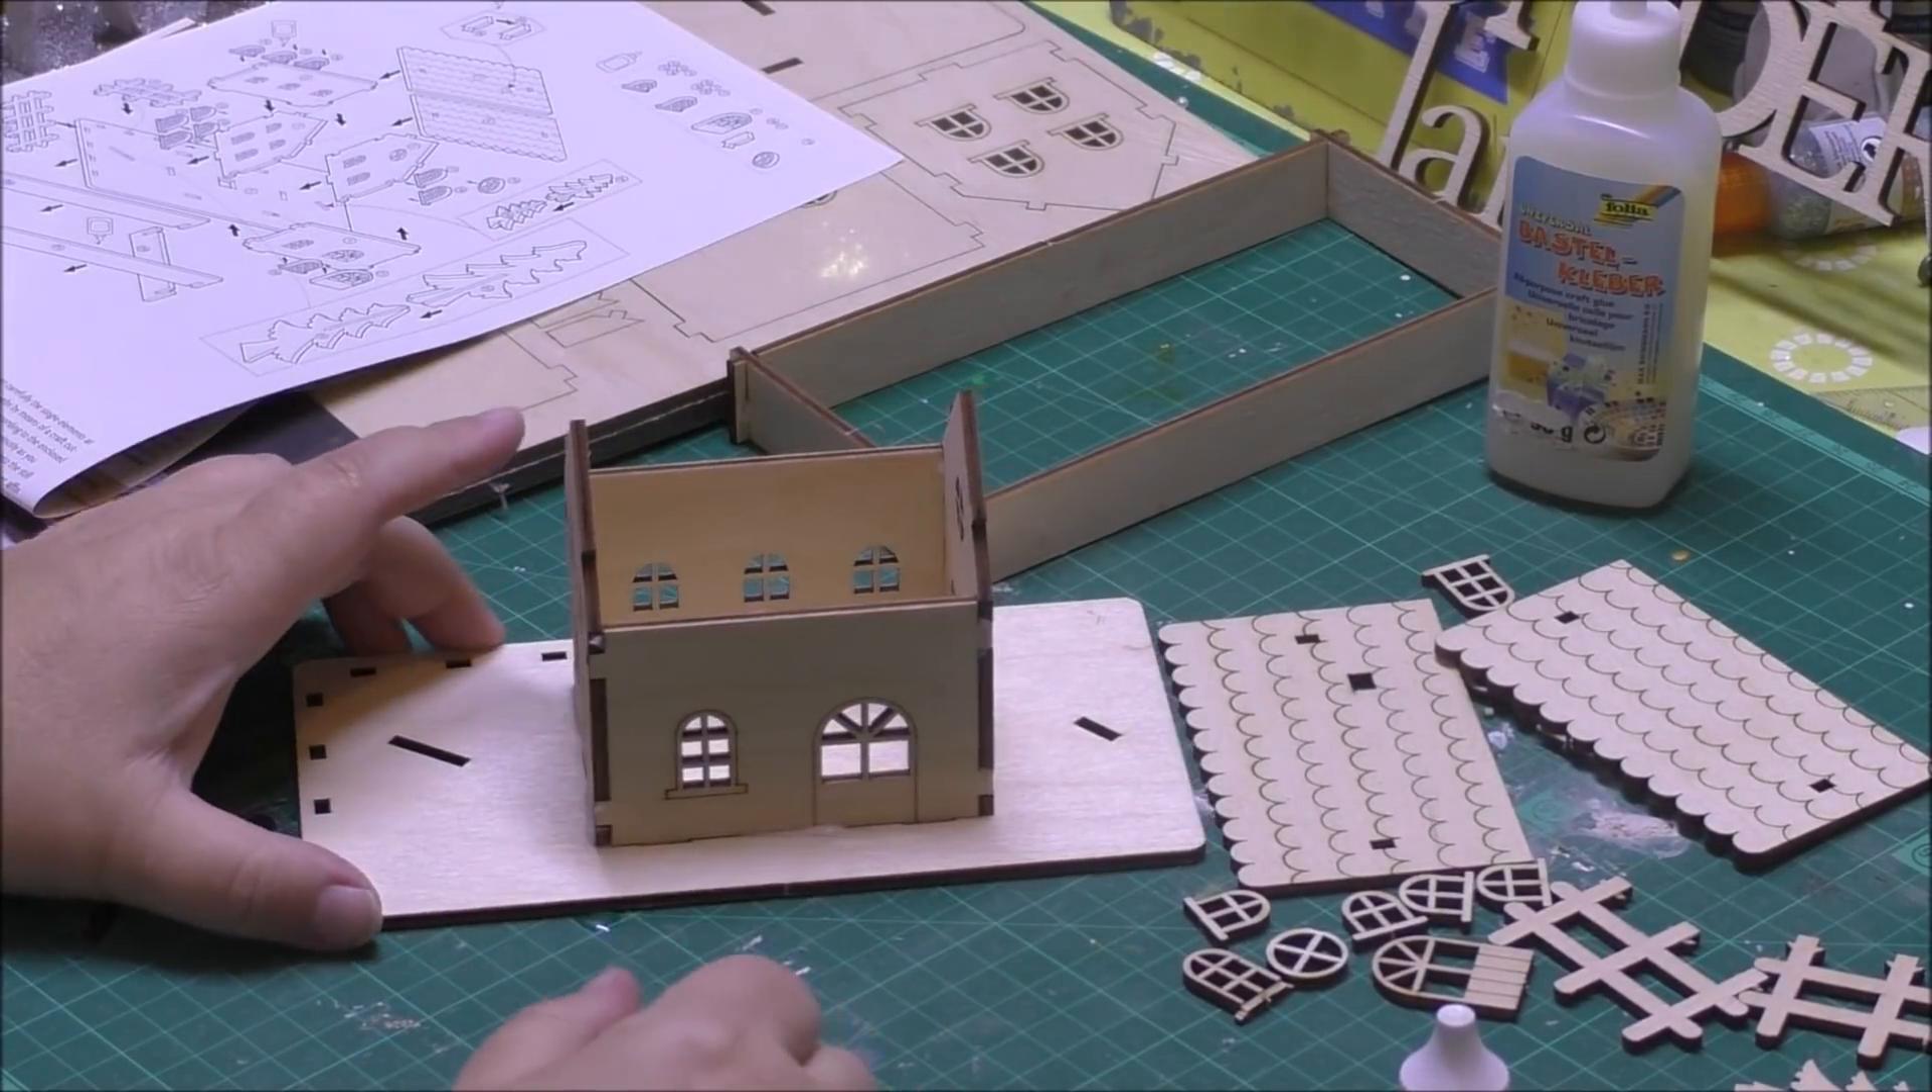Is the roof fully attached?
No.